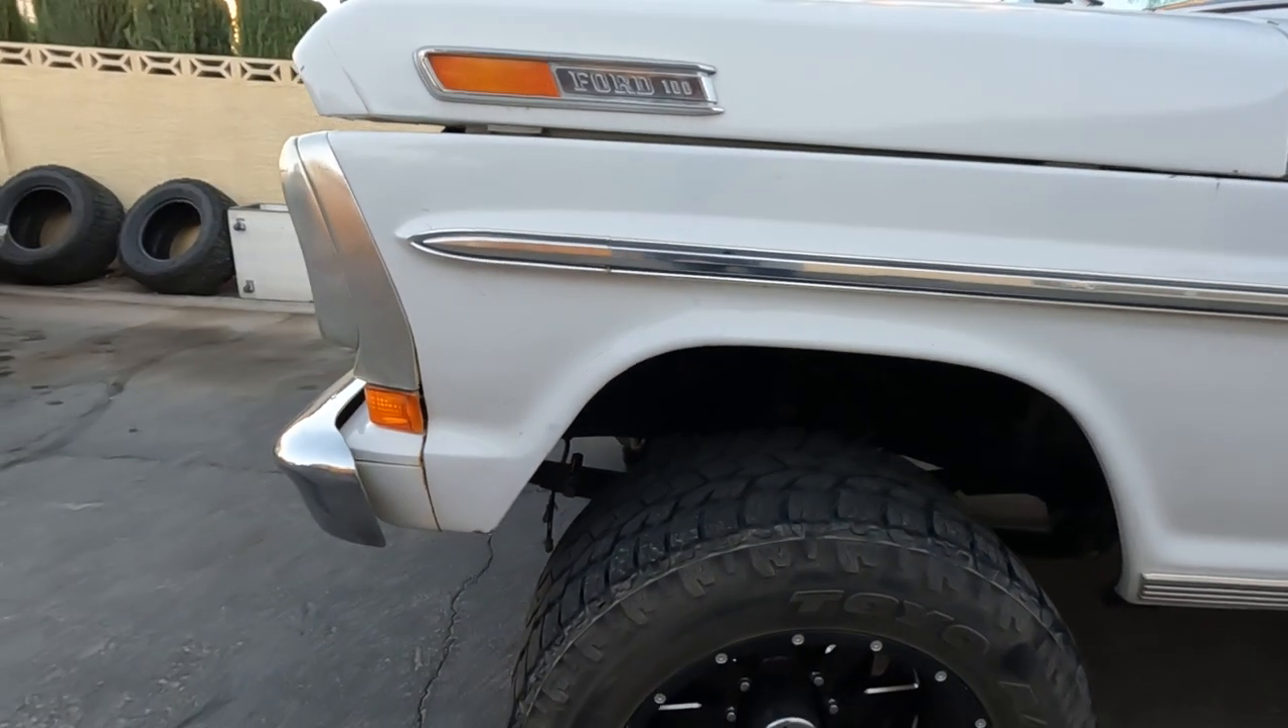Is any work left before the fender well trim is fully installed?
Yes.